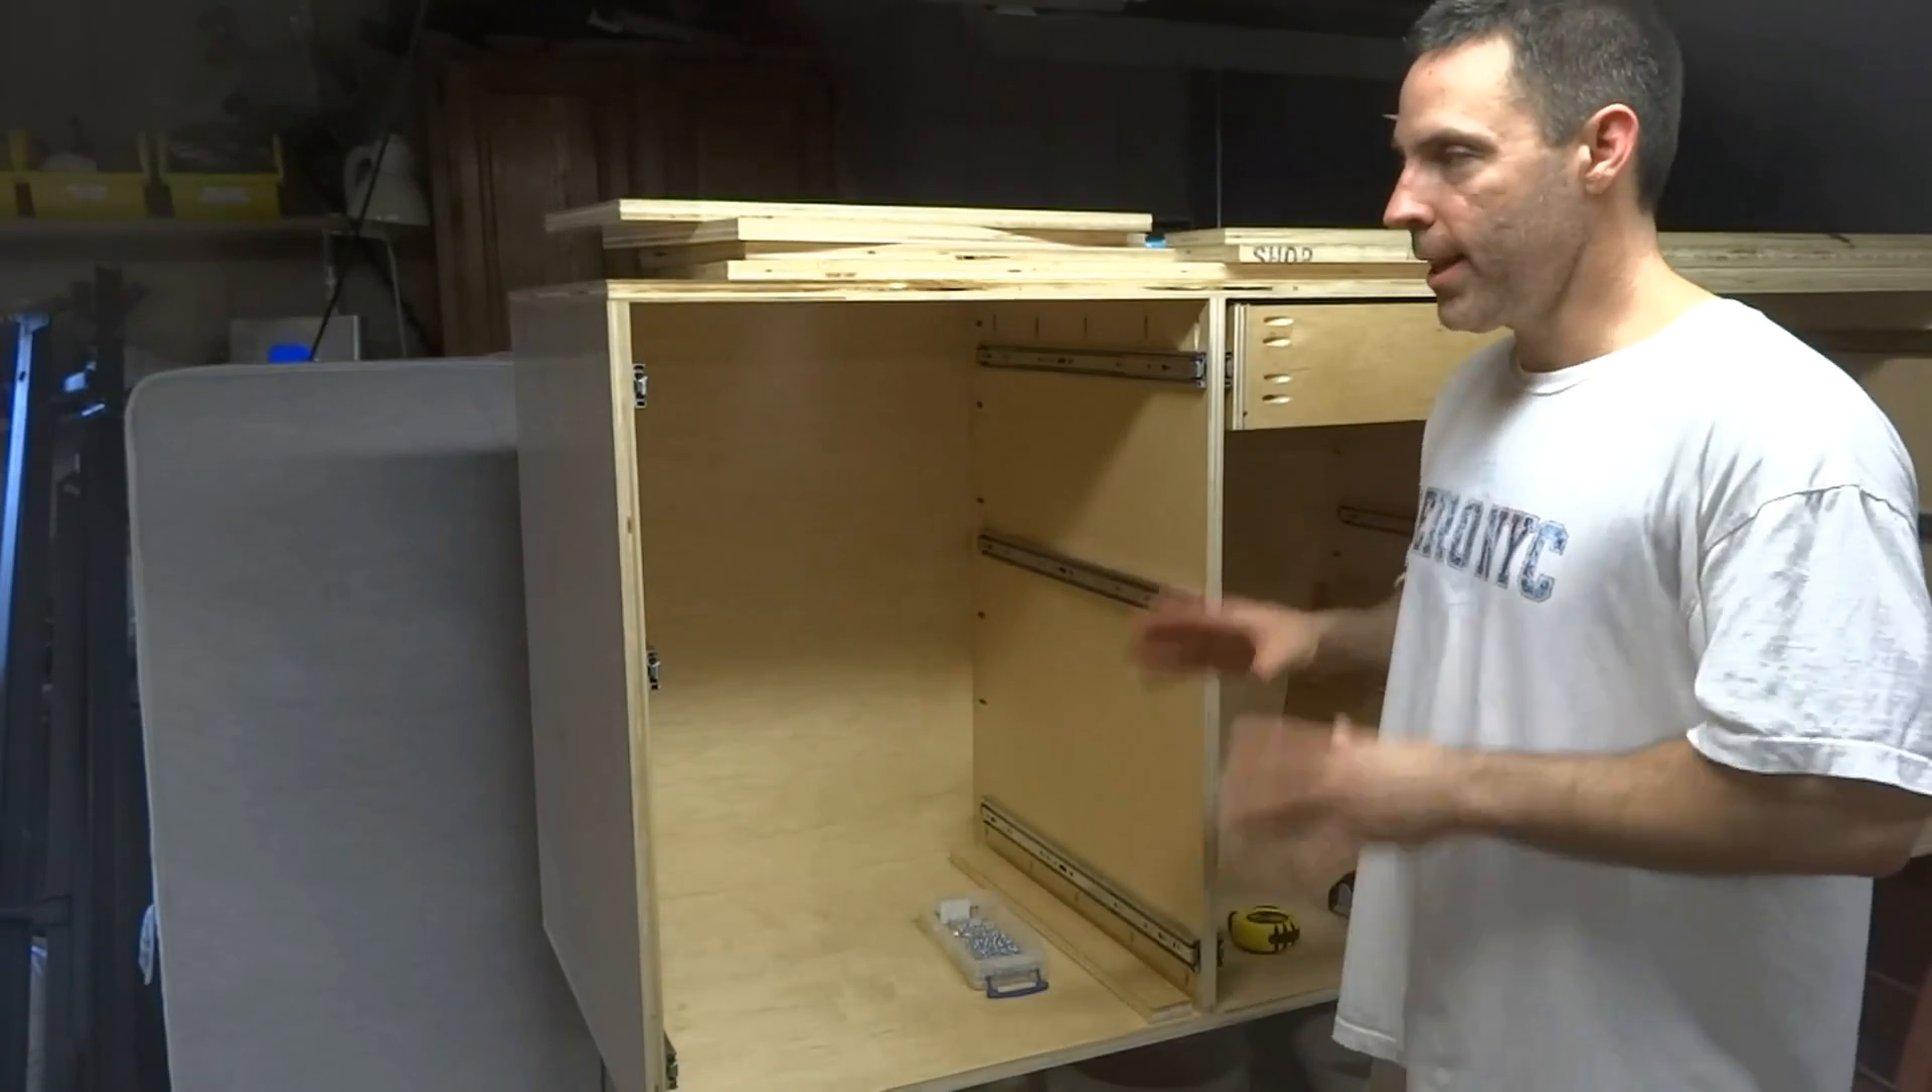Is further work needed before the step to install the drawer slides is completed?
No.